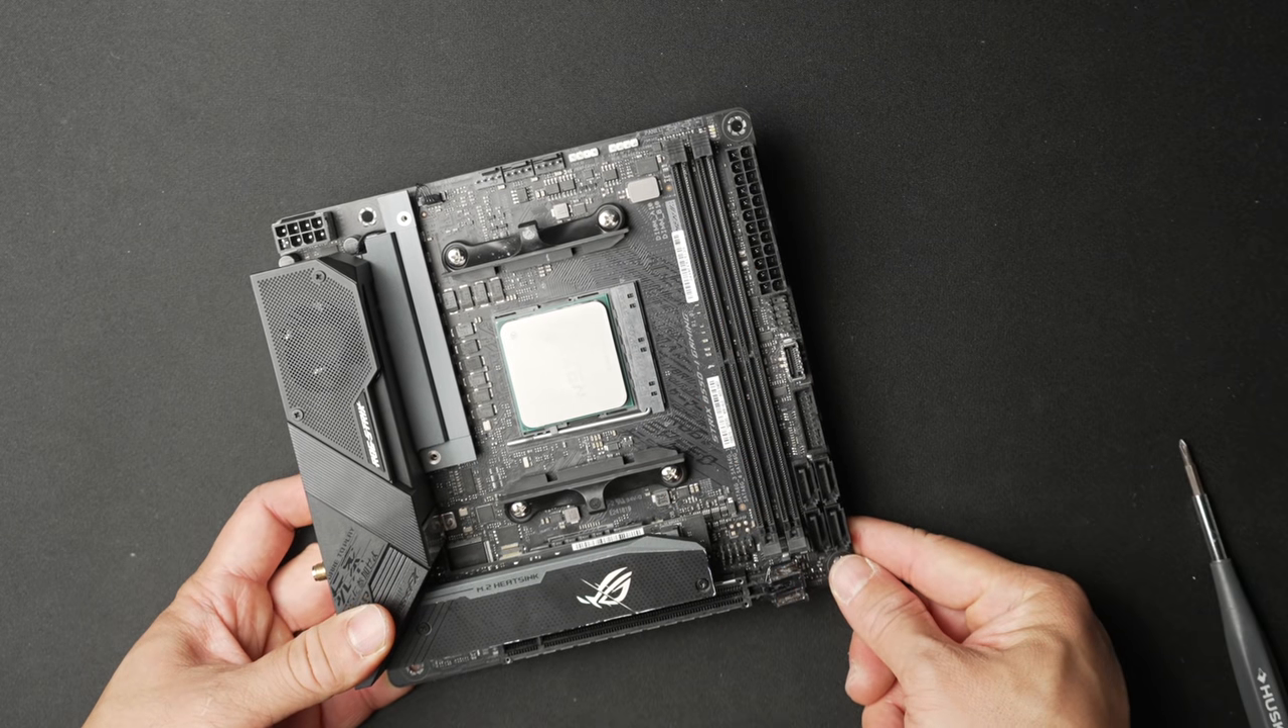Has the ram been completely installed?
No.